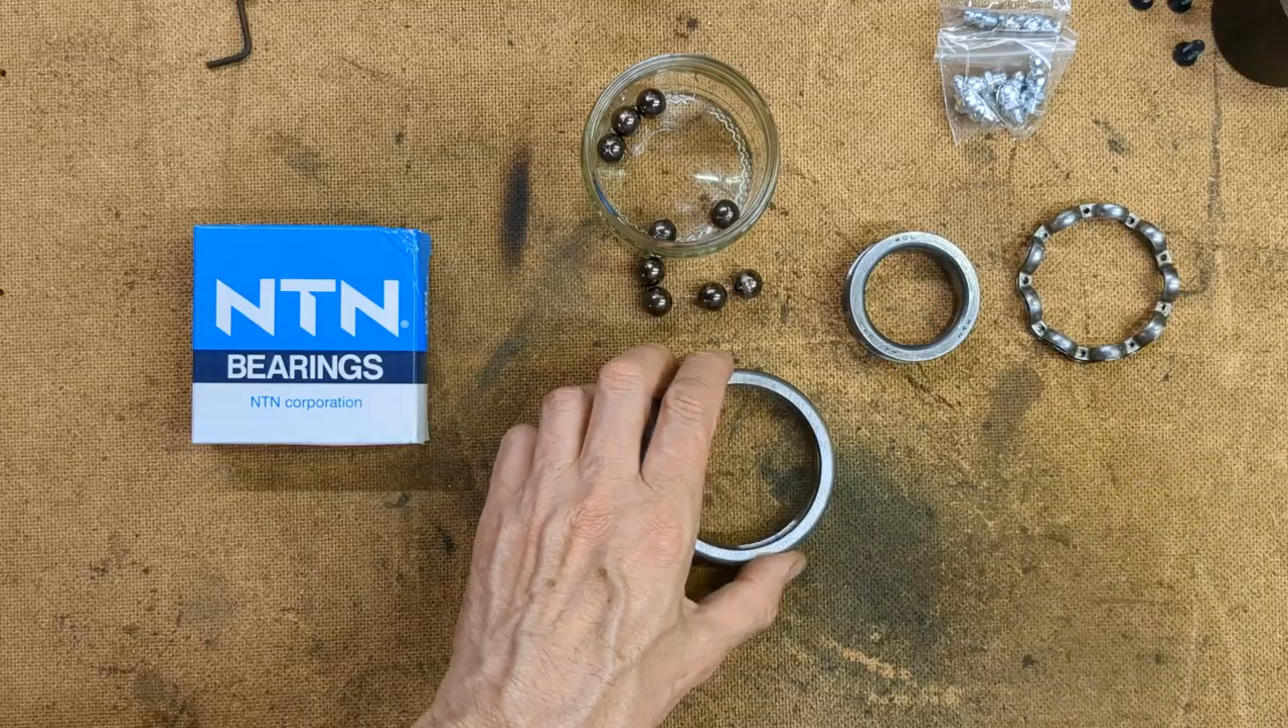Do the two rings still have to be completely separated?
No.